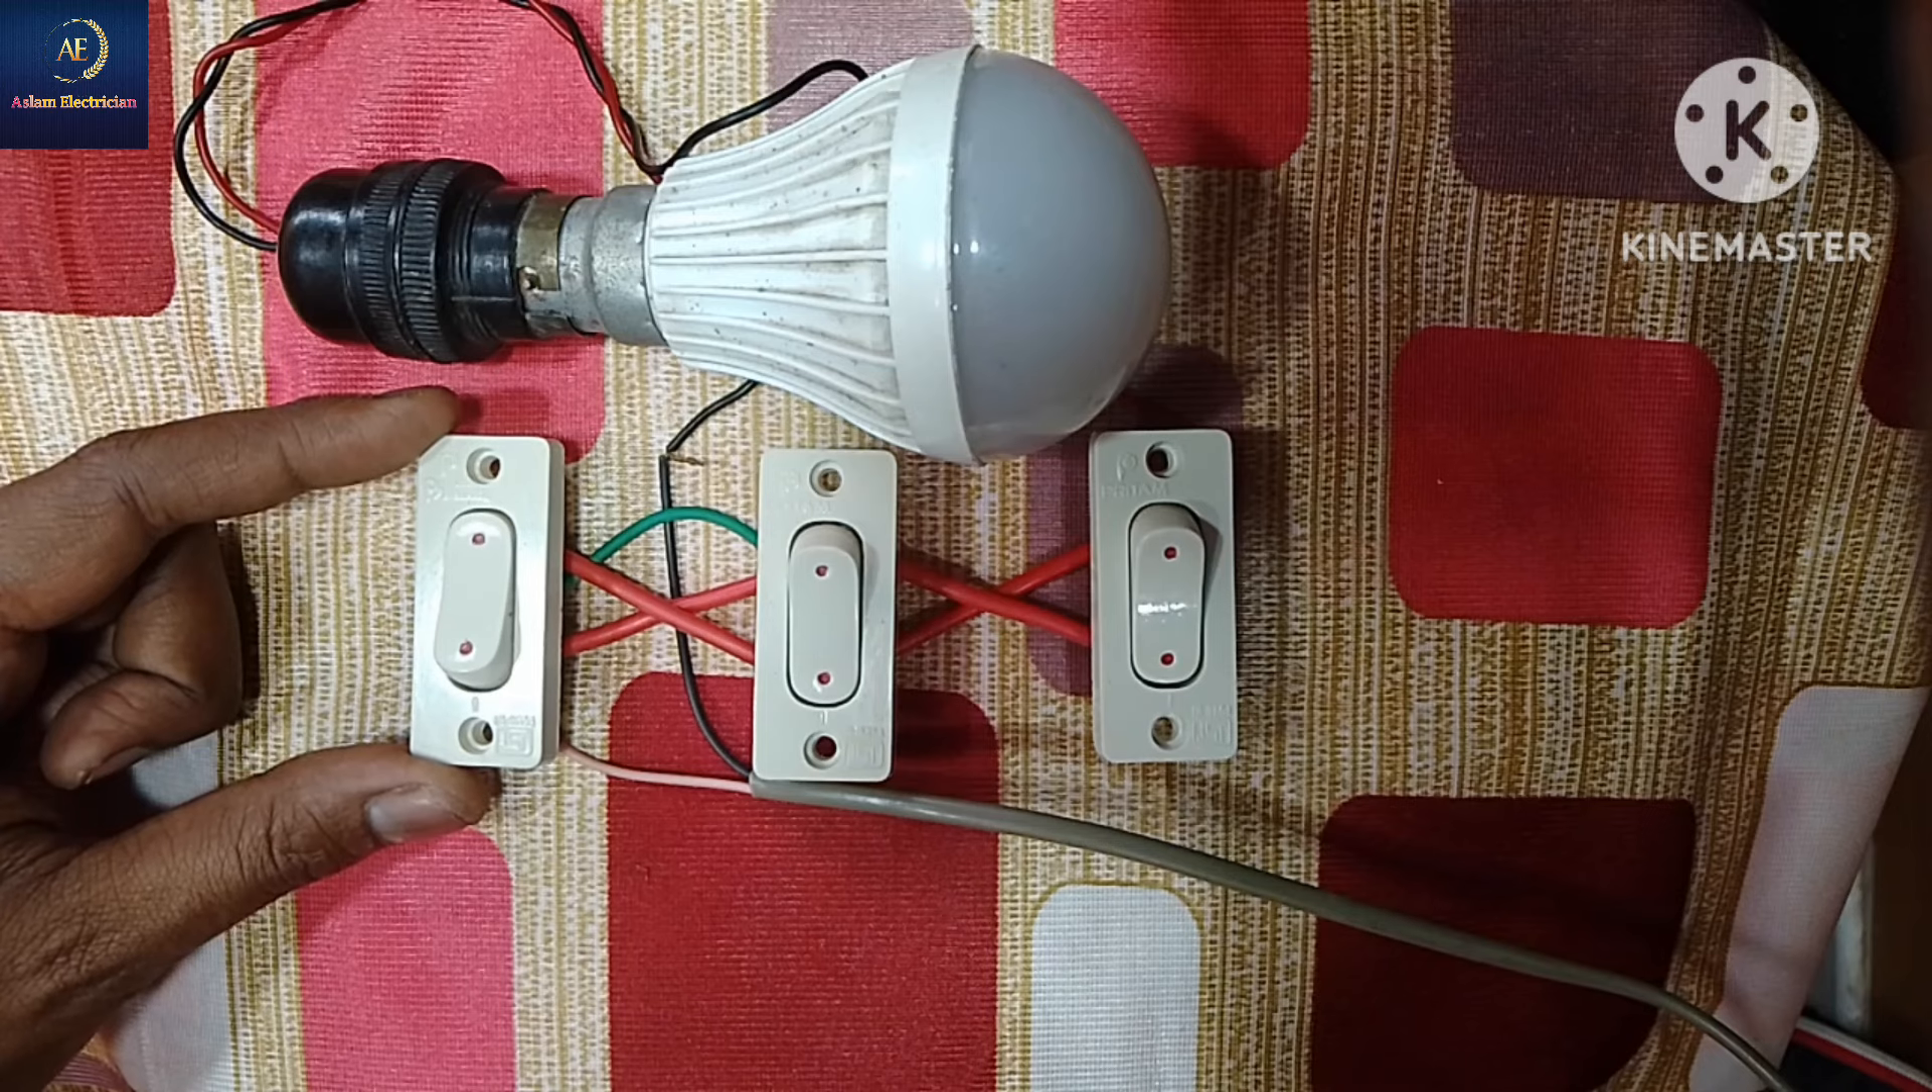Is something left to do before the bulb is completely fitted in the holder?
No.